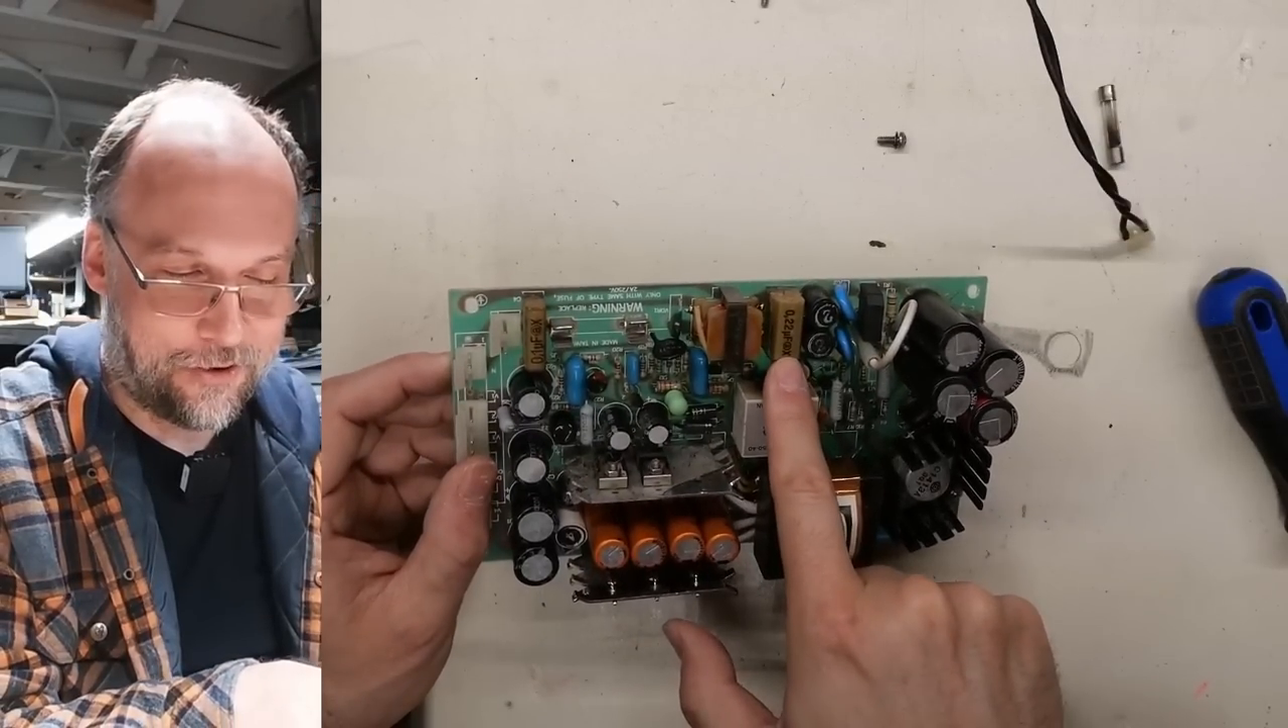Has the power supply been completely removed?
Yes.